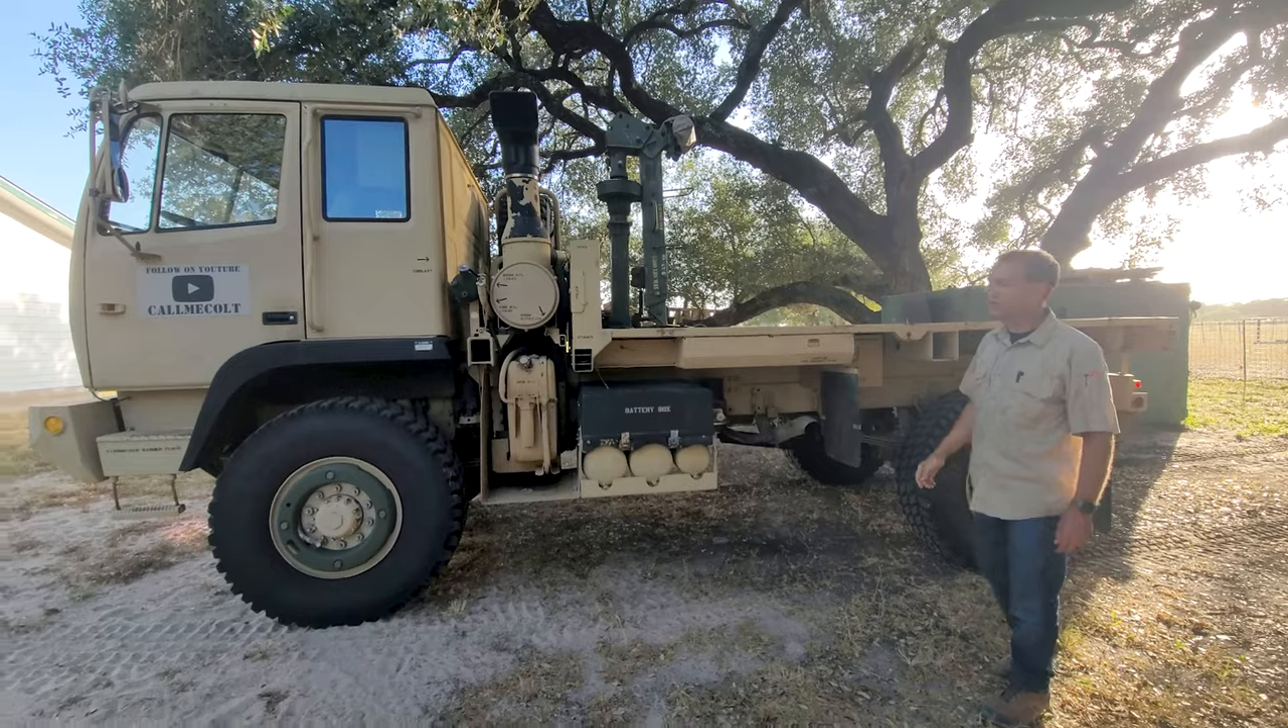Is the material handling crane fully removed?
No.